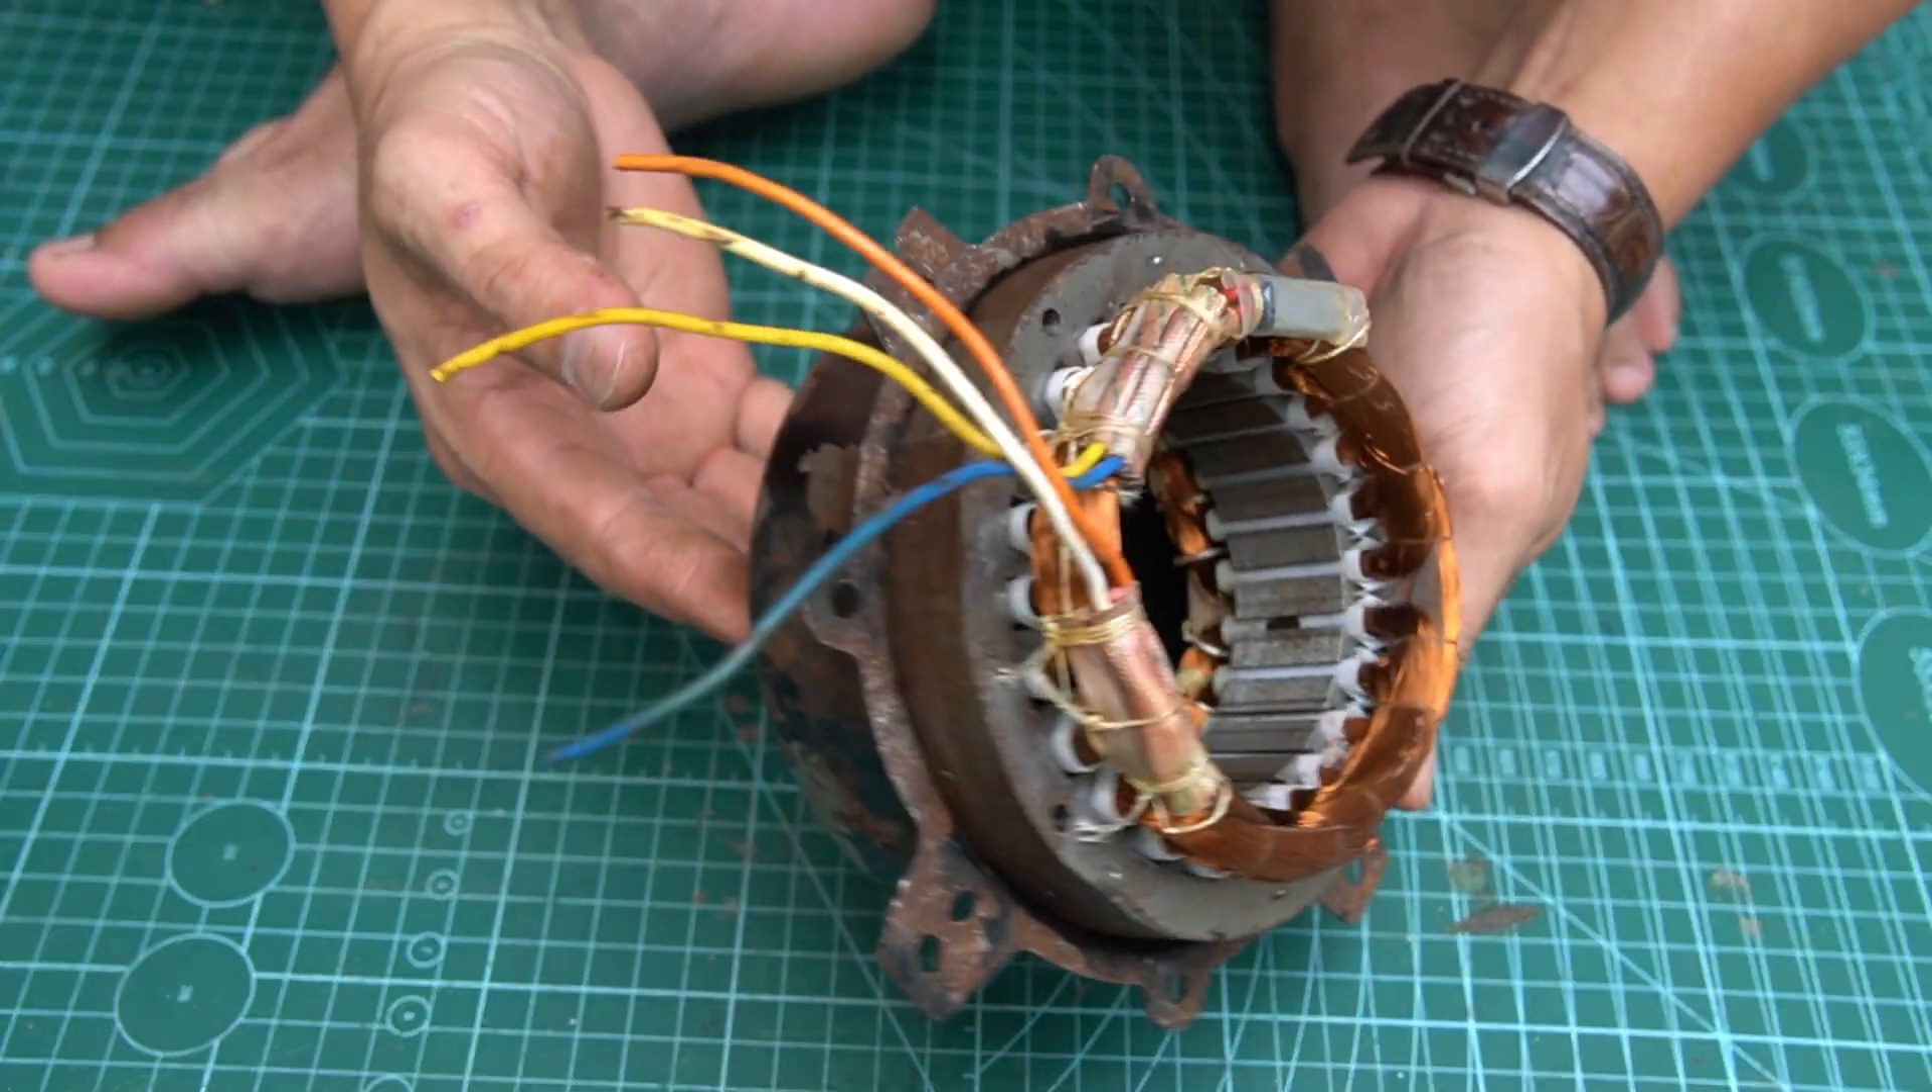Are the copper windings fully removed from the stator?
No.